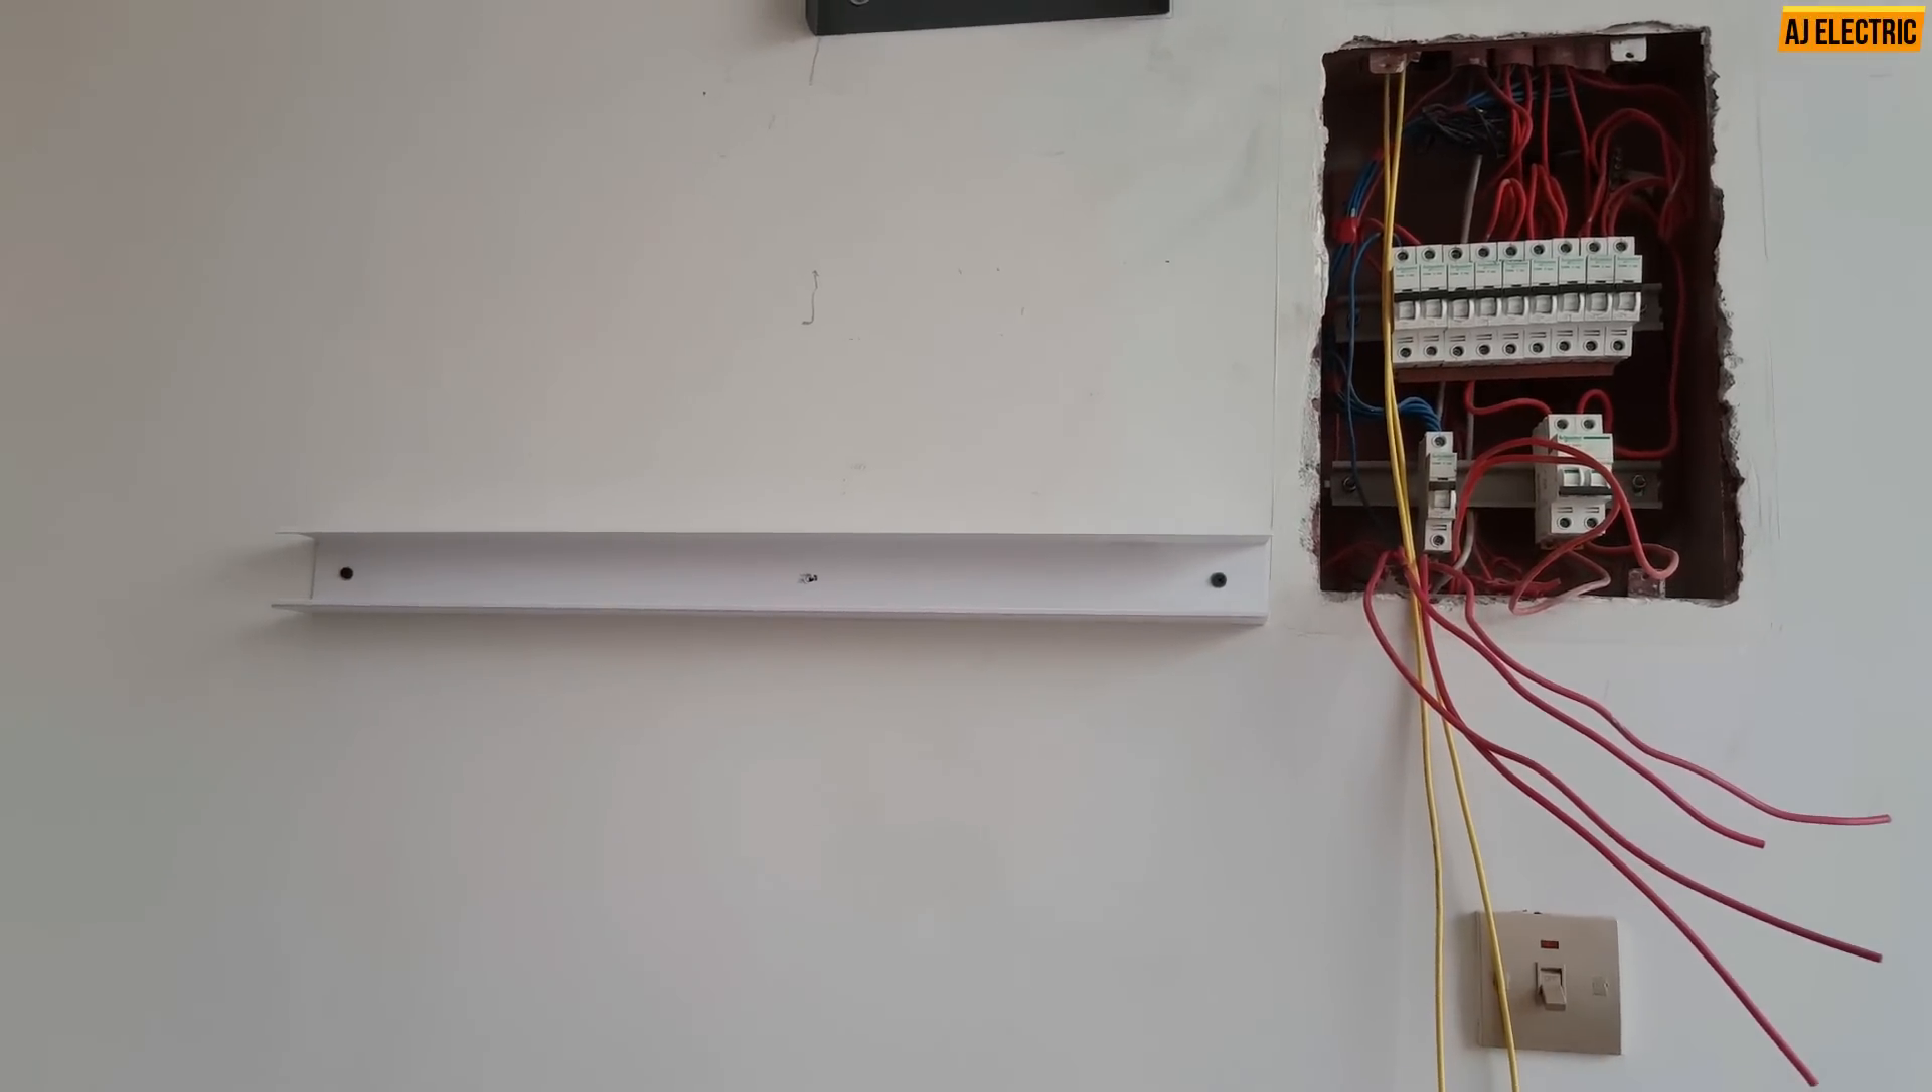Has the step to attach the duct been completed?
Yes.